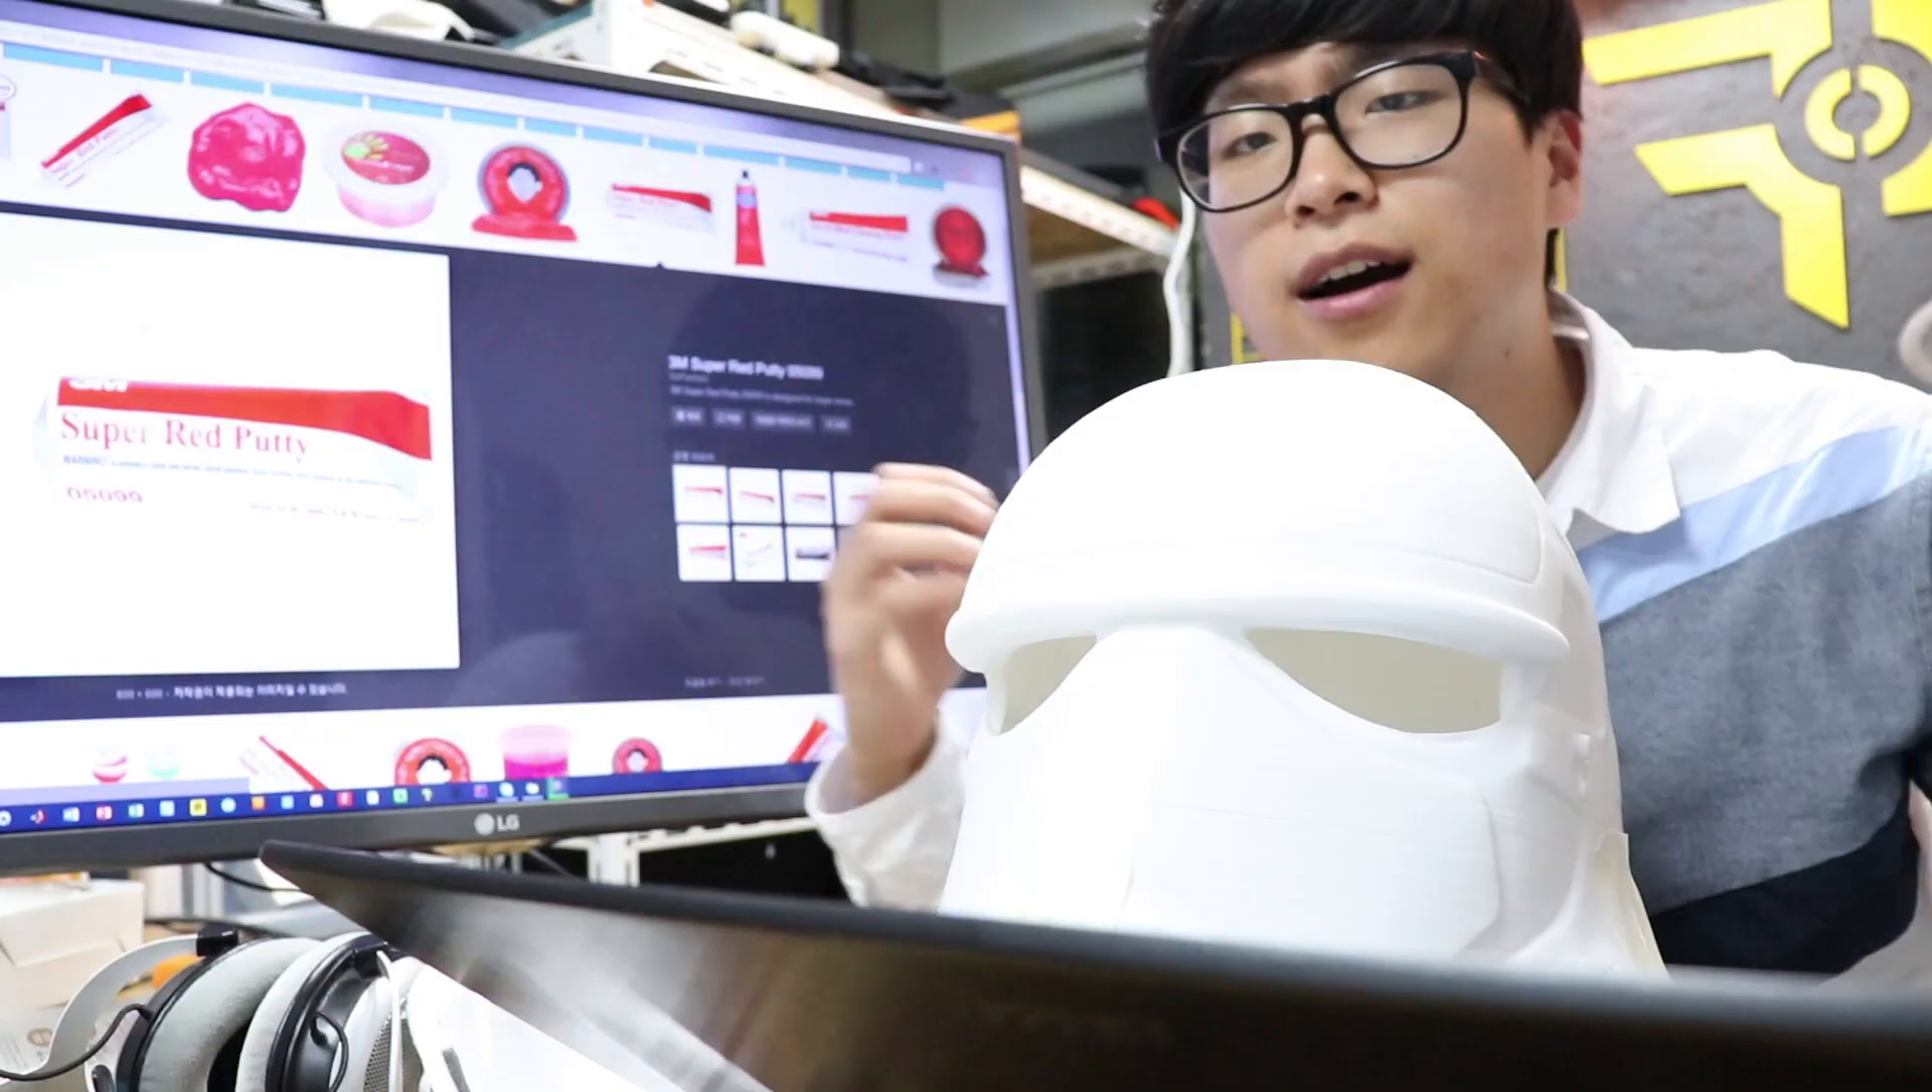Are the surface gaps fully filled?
No.